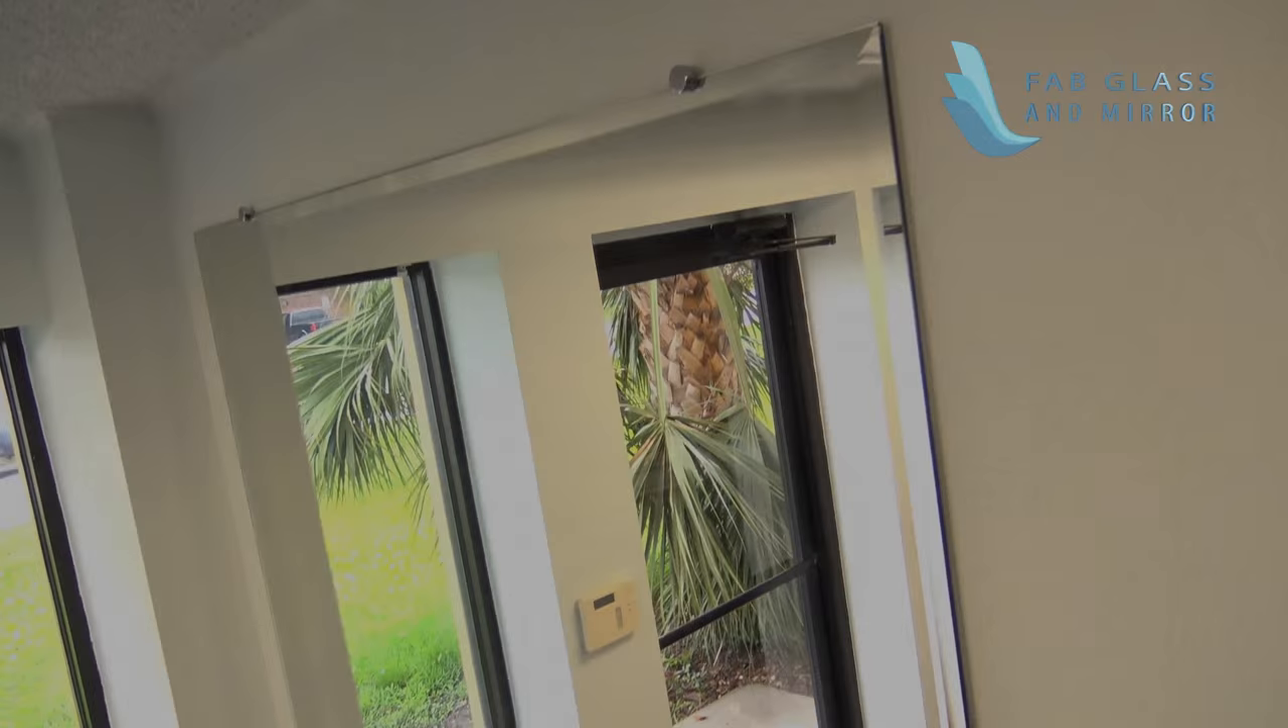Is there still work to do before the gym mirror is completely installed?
No.